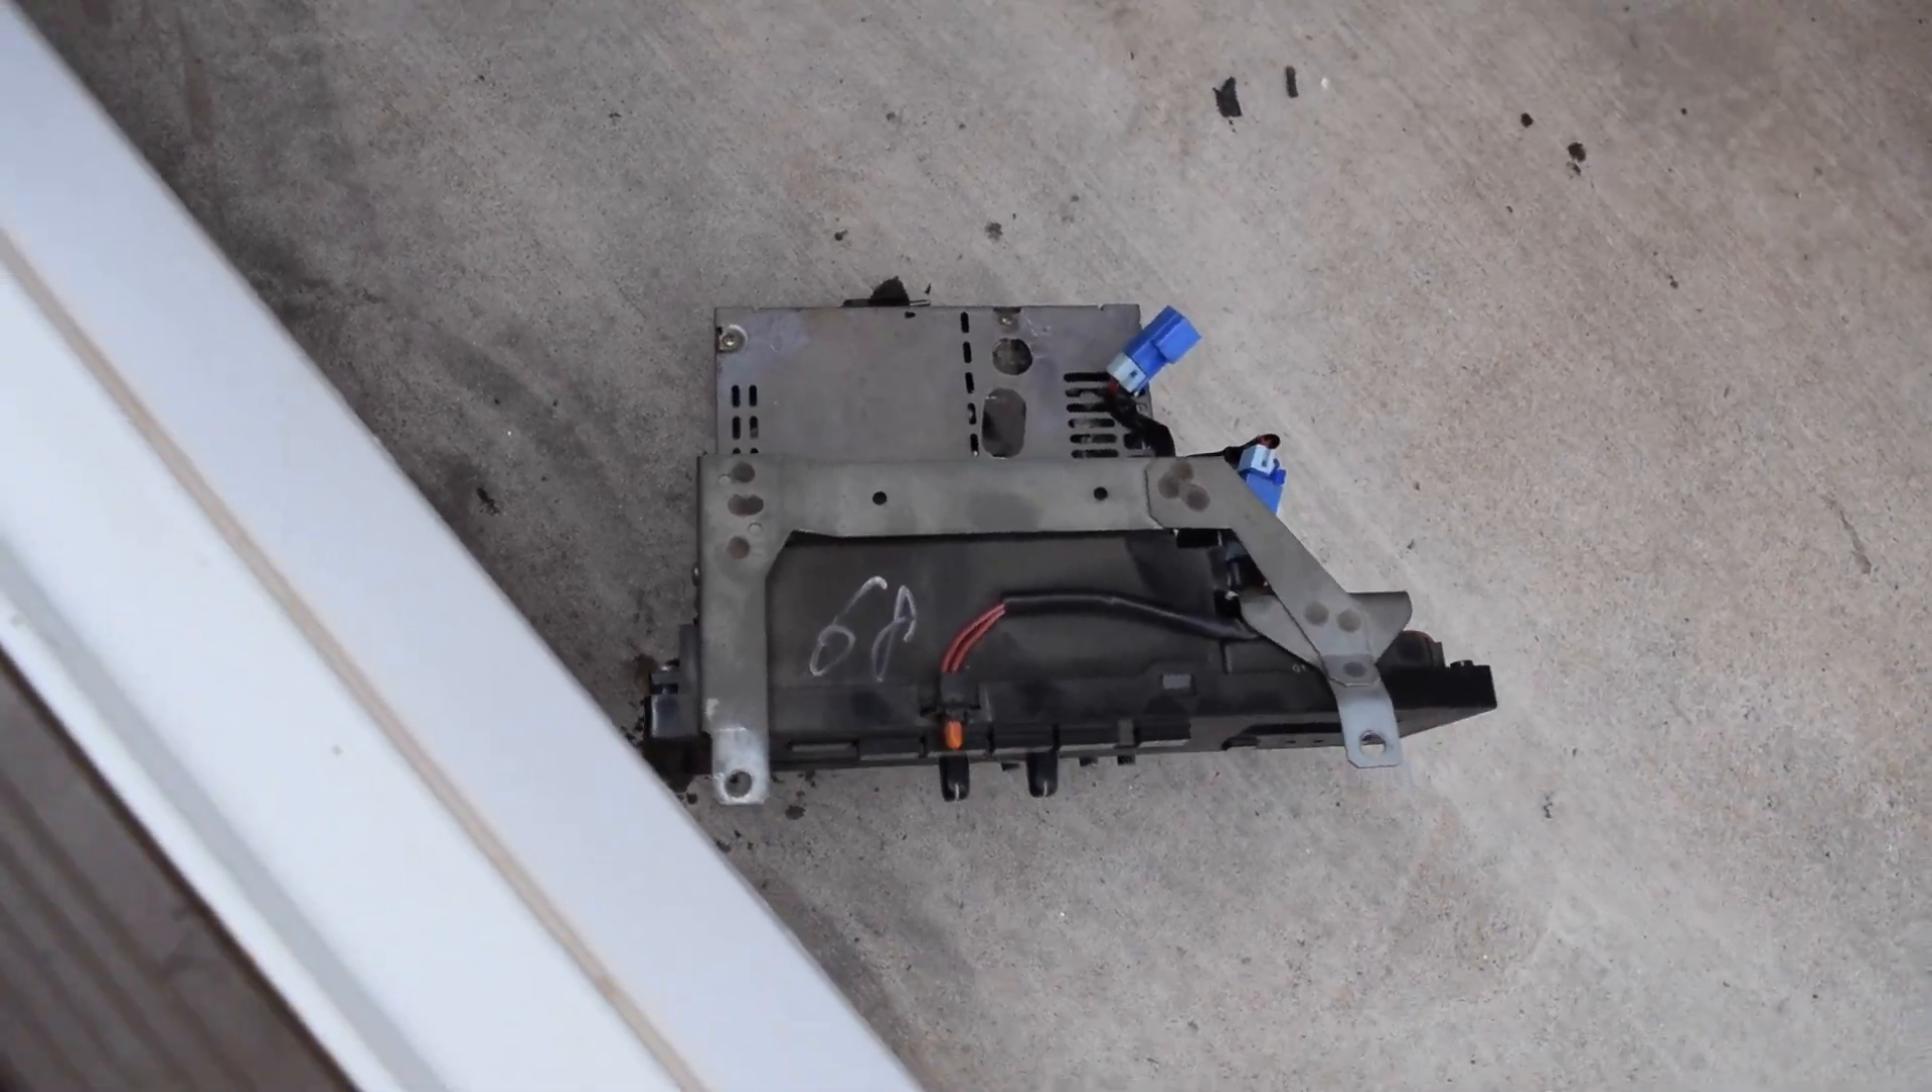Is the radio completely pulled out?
Yes.